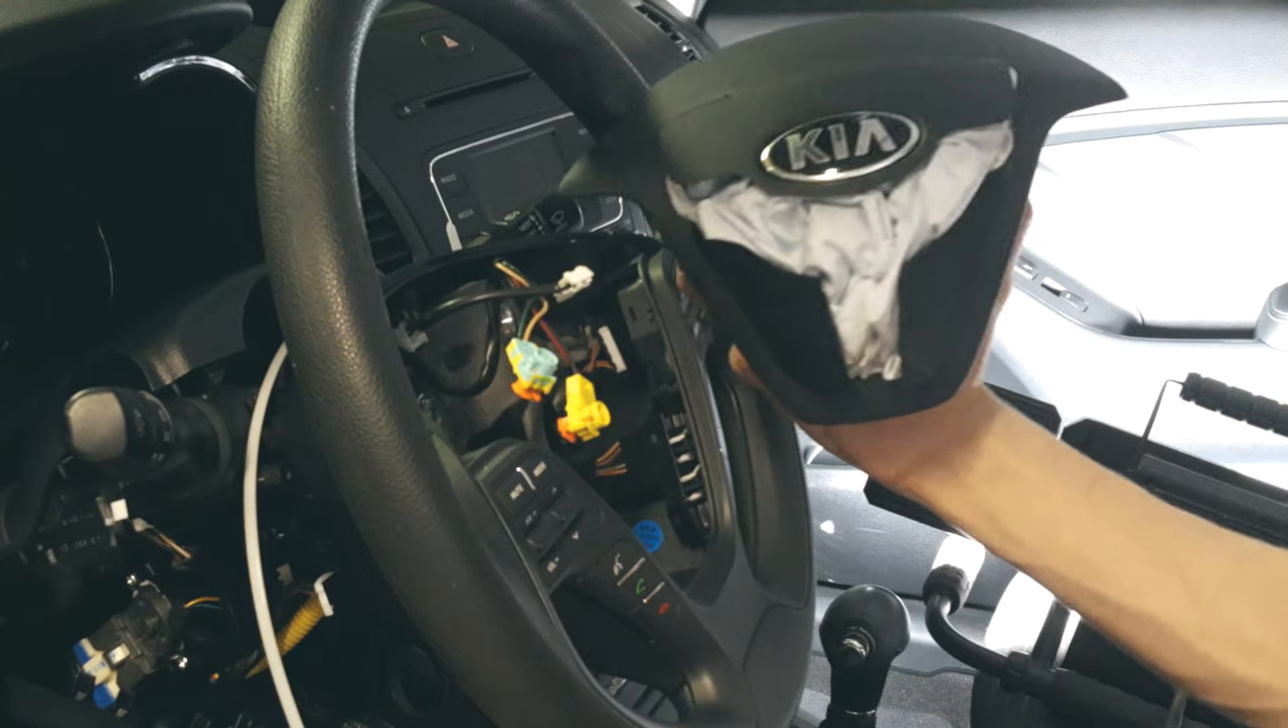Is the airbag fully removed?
Yes.